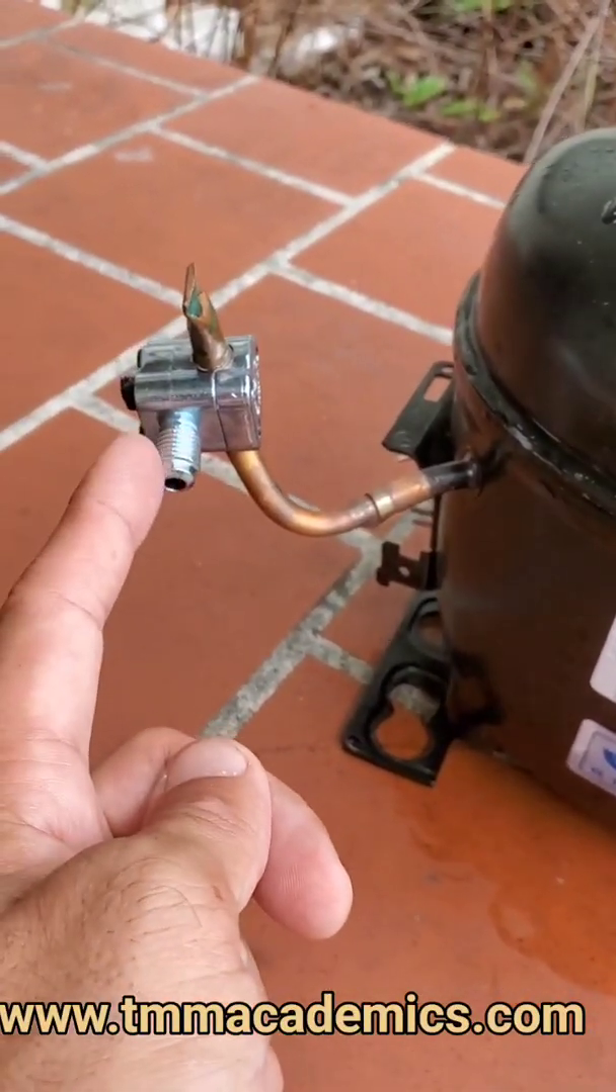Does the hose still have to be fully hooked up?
Yes.